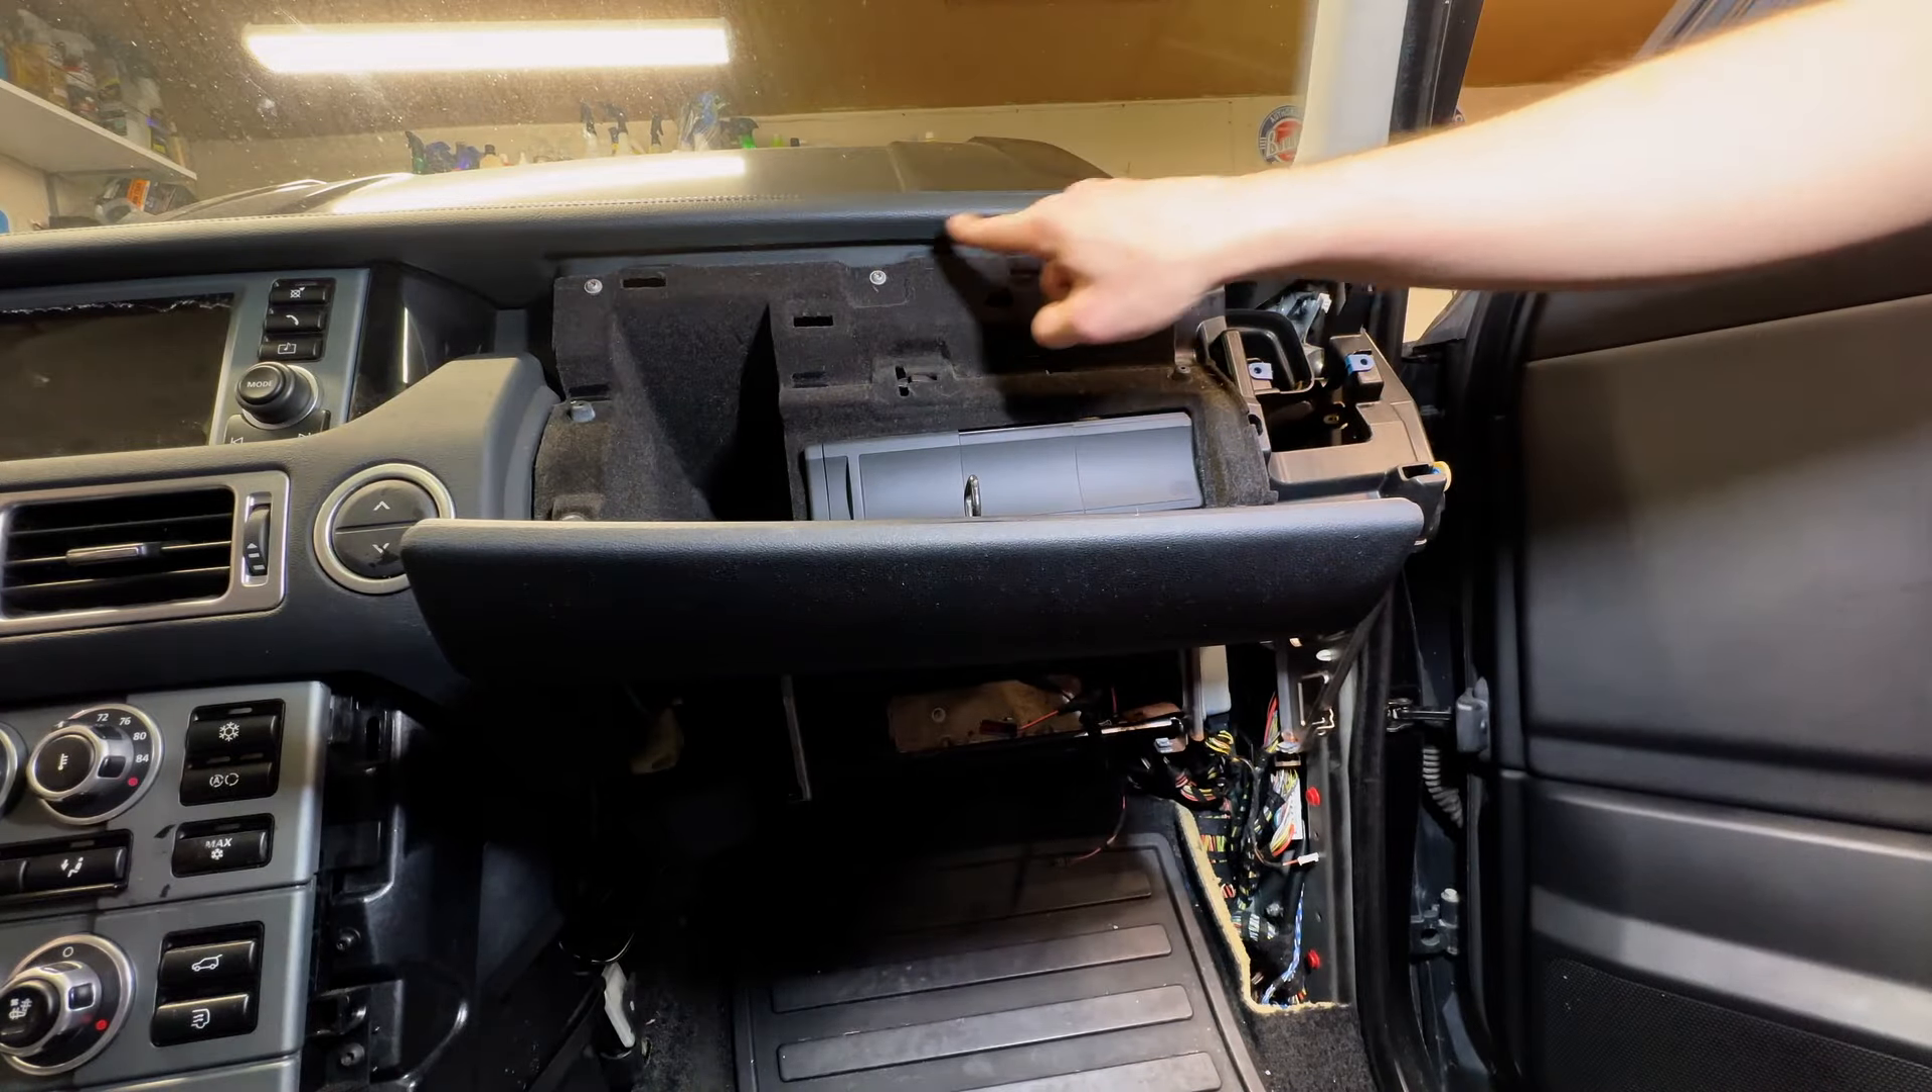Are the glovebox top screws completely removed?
No.